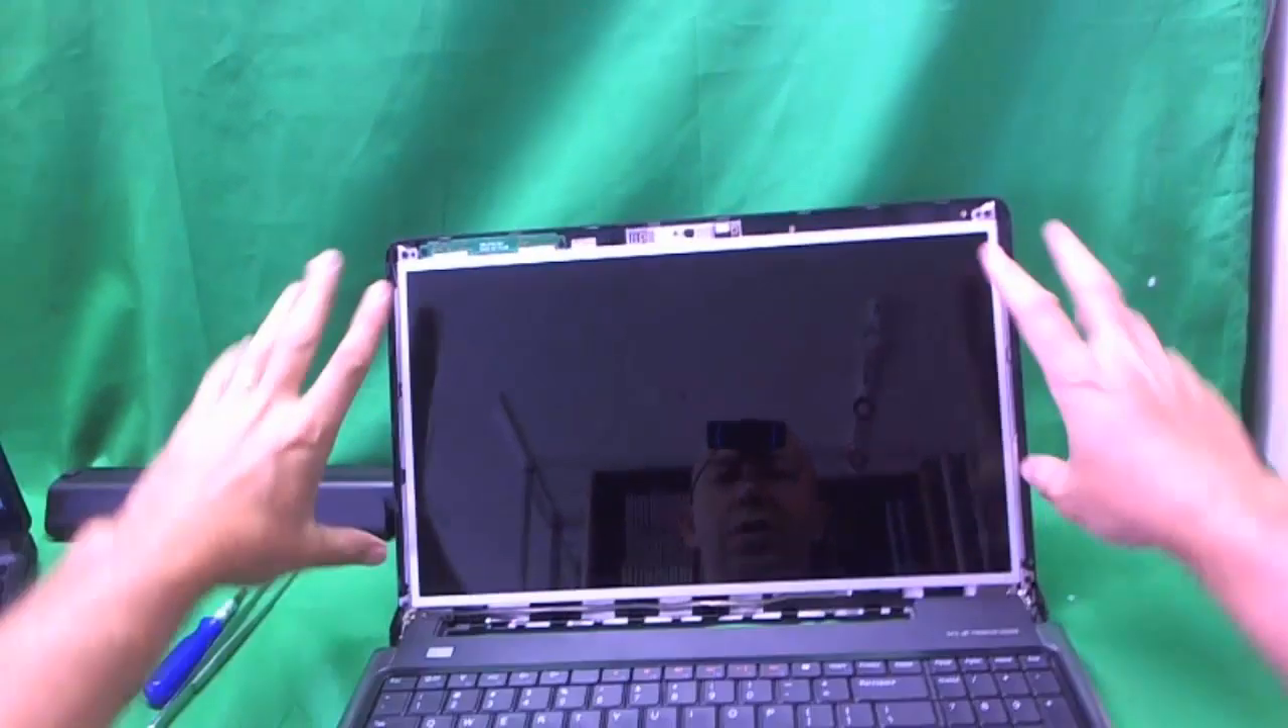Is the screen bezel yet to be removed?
No.